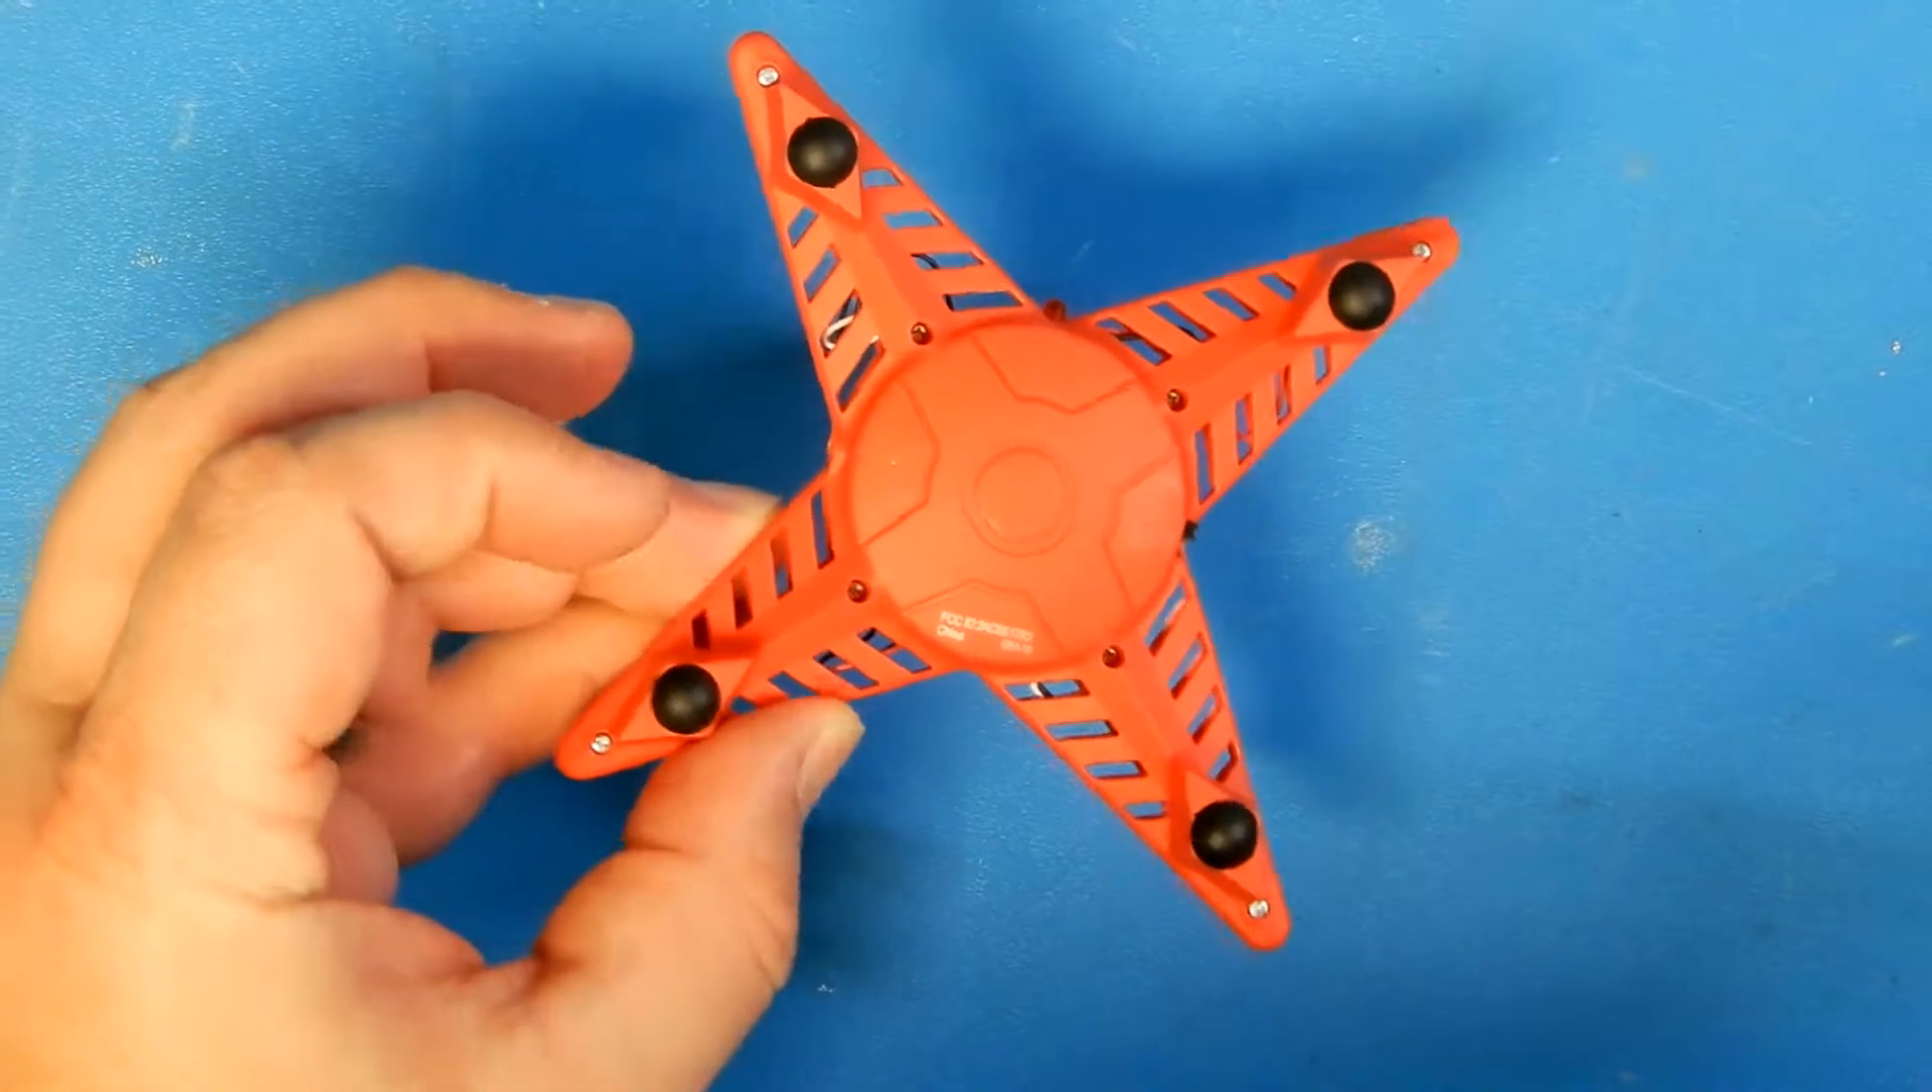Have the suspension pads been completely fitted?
Yes.